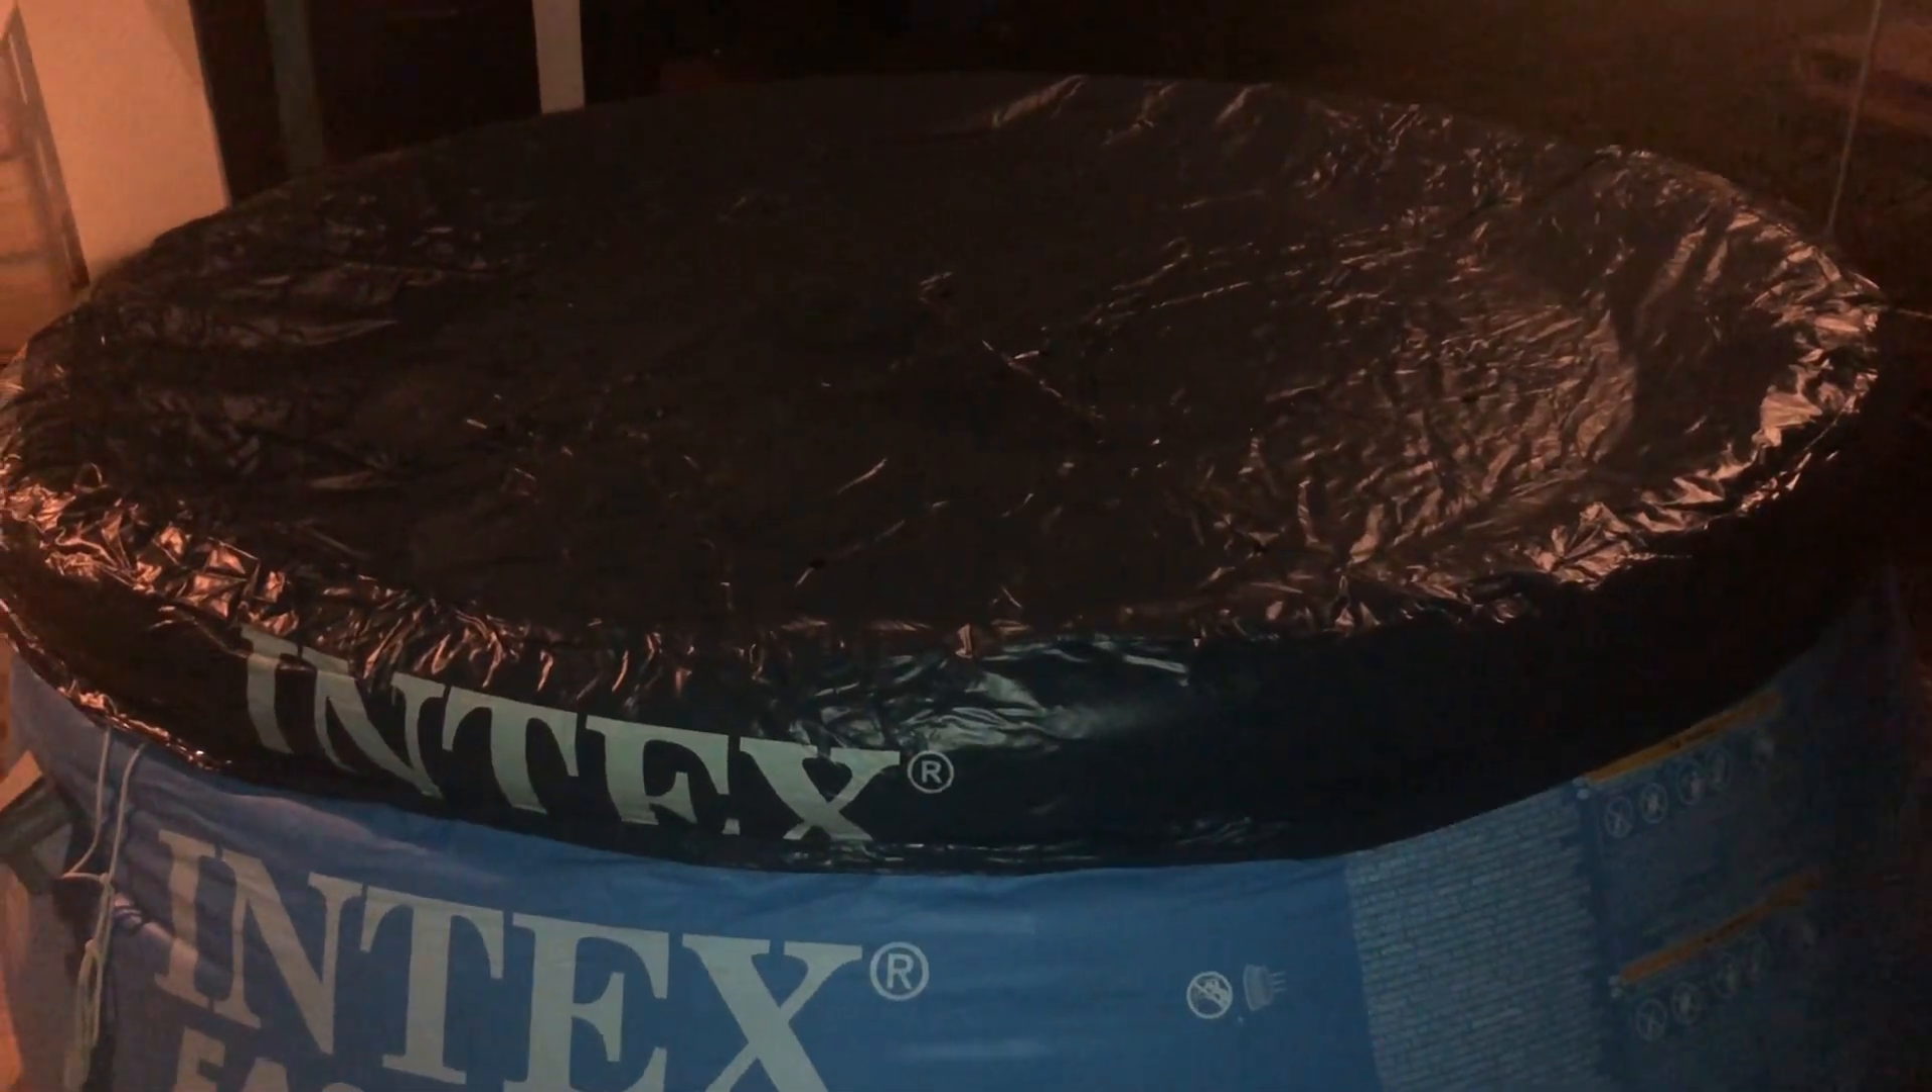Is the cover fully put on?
Yes.